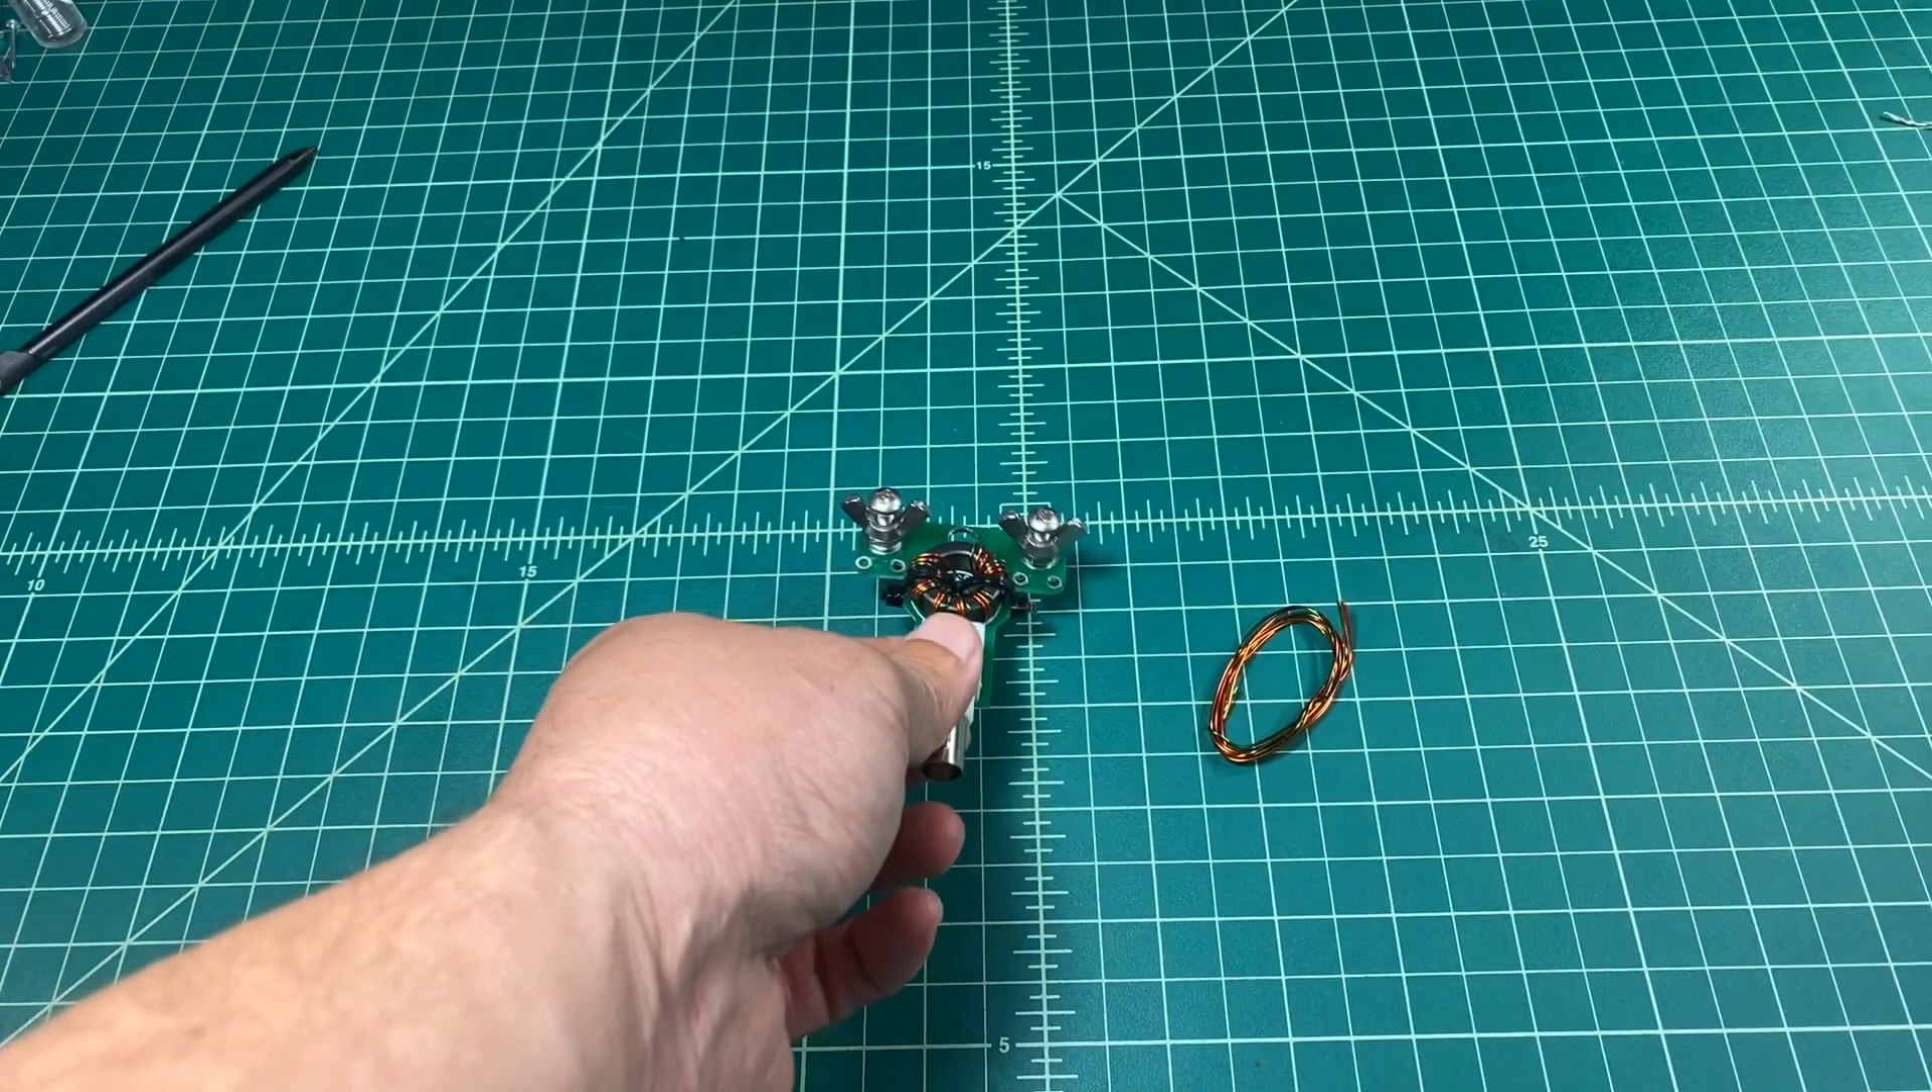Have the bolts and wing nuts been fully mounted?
Yes.